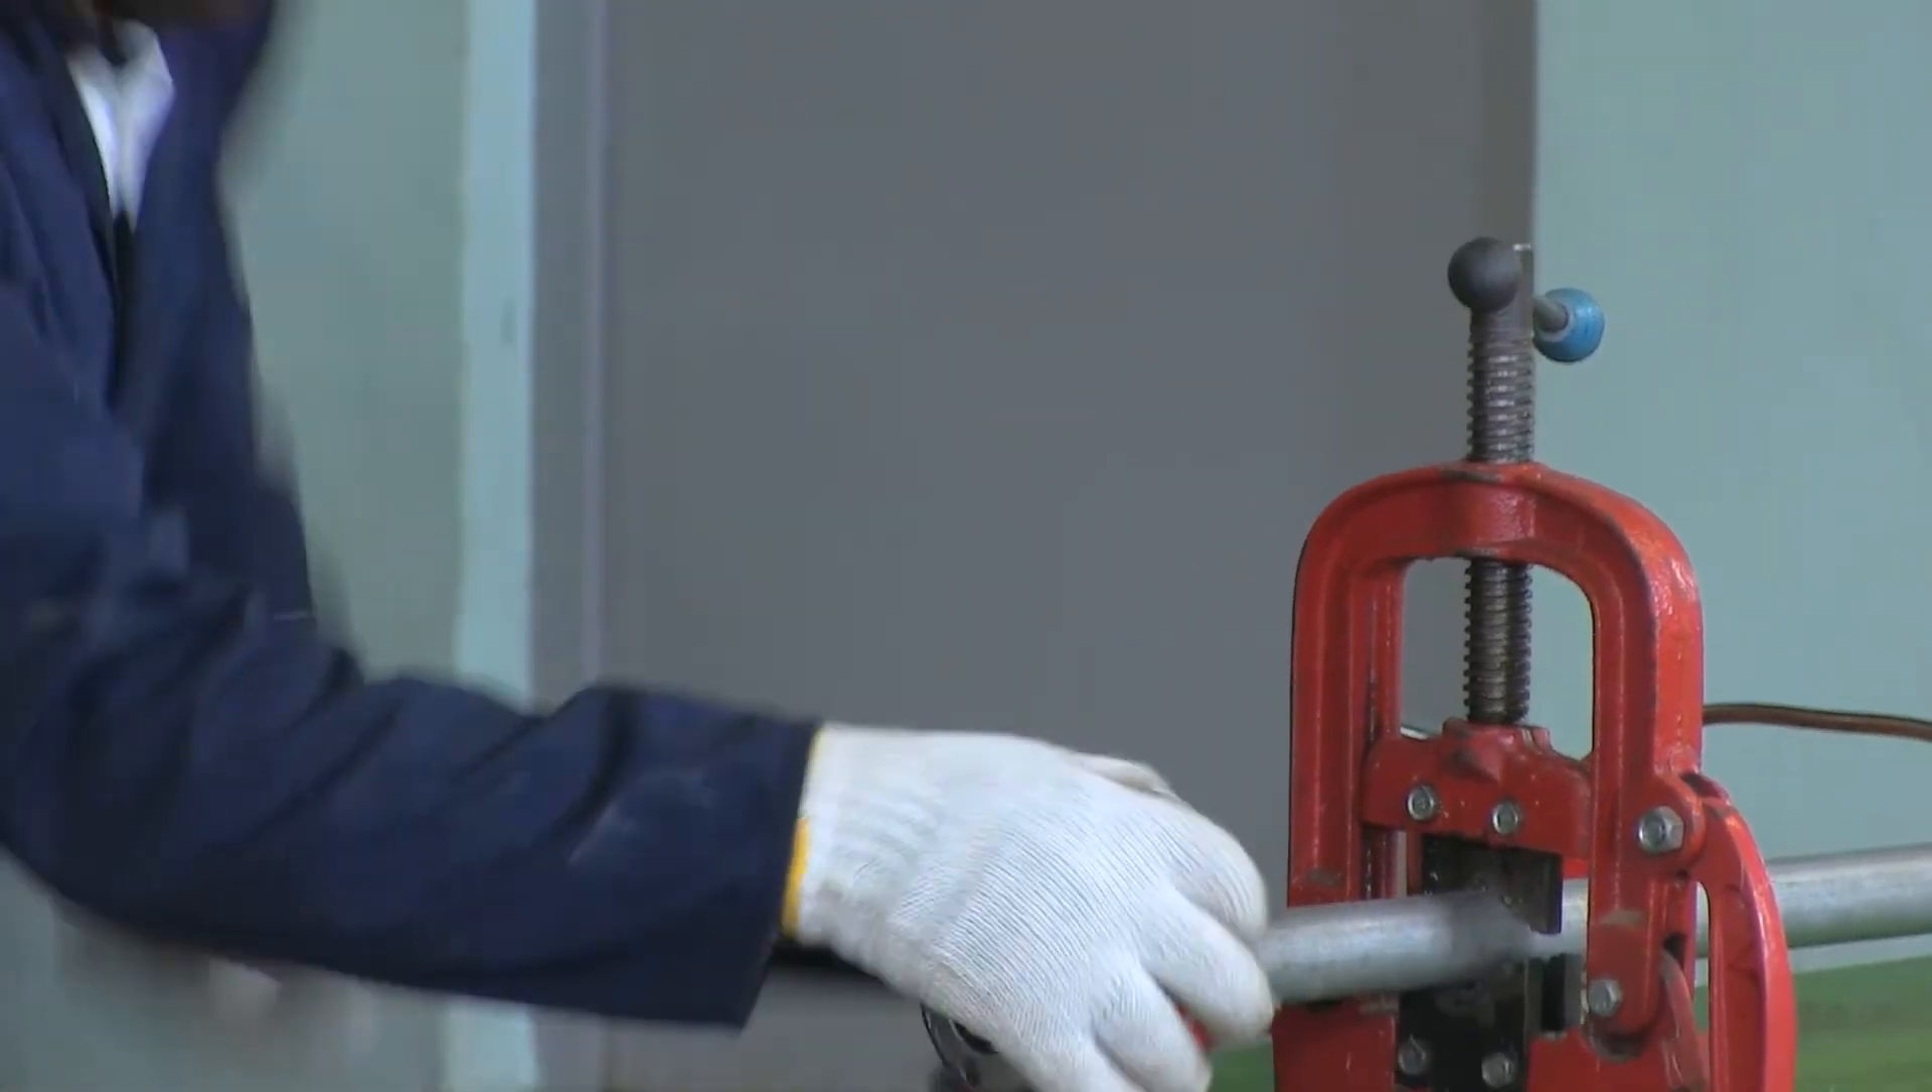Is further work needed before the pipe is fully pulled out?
Yes.